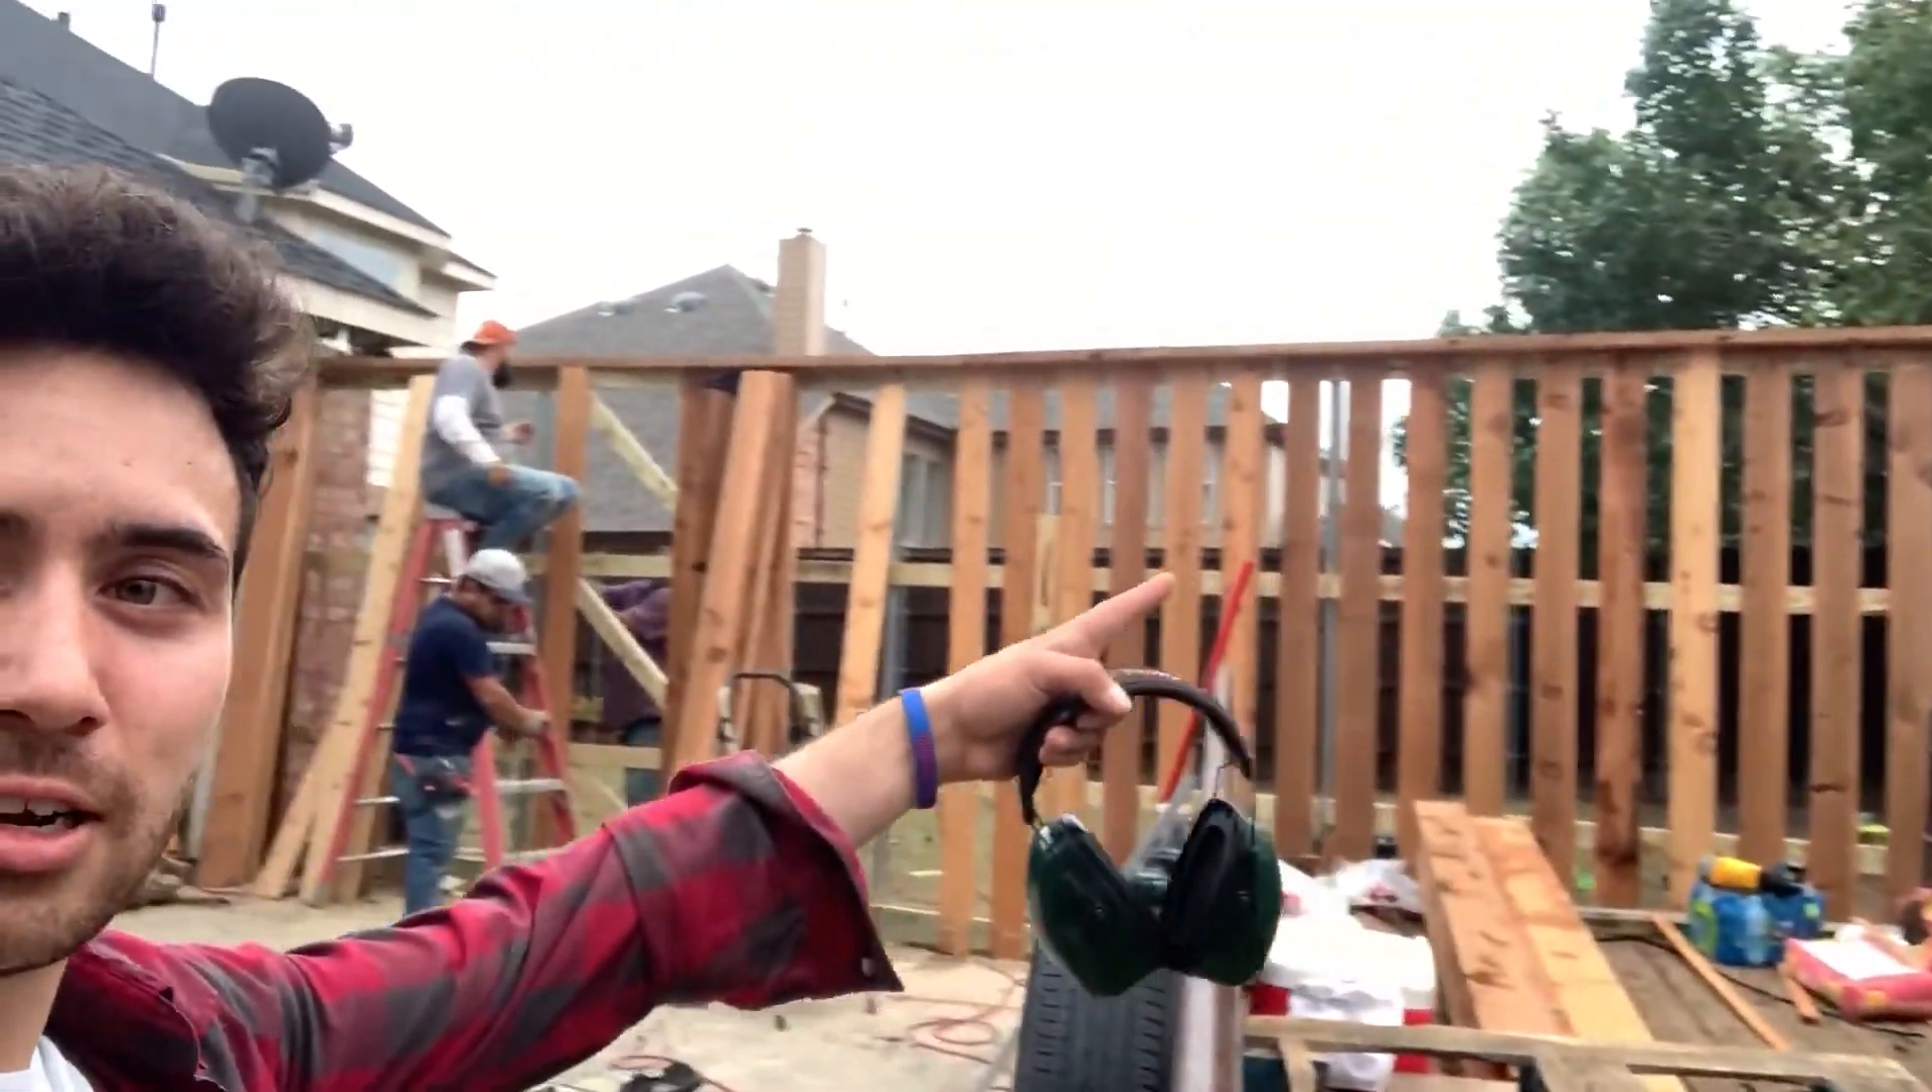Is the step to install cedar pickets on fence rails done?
No.